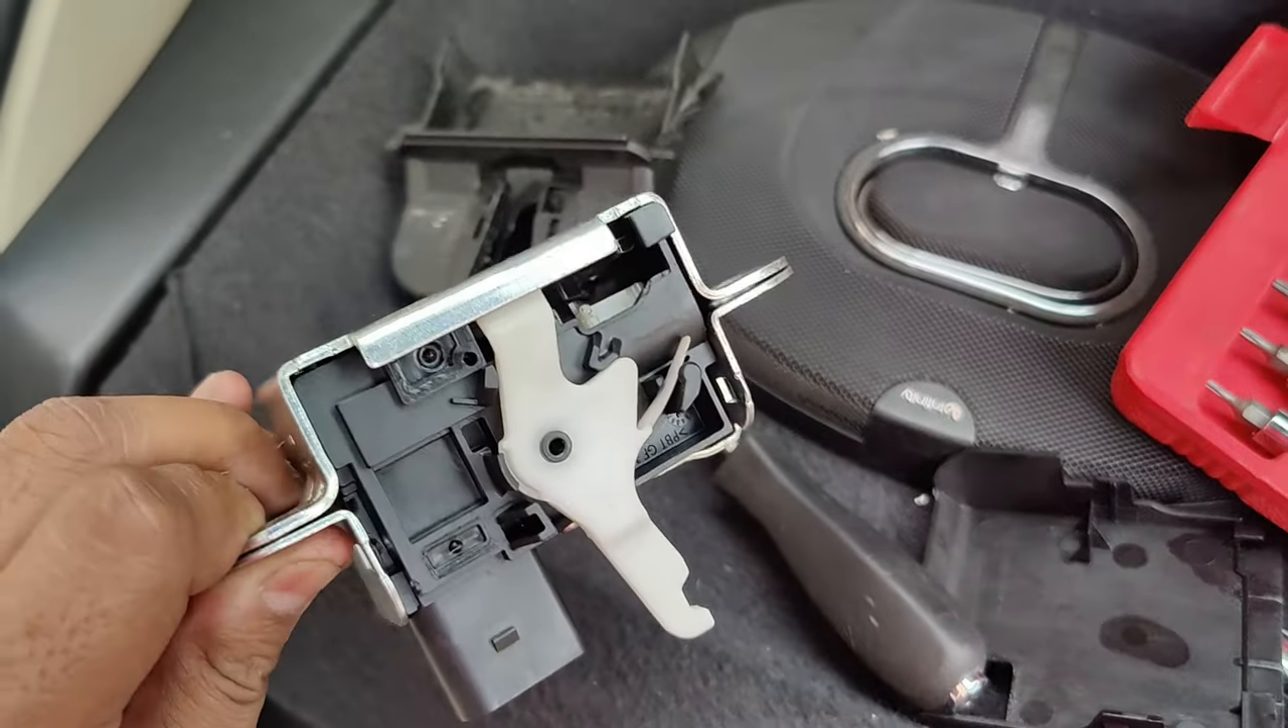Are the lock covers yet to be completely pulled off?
No.